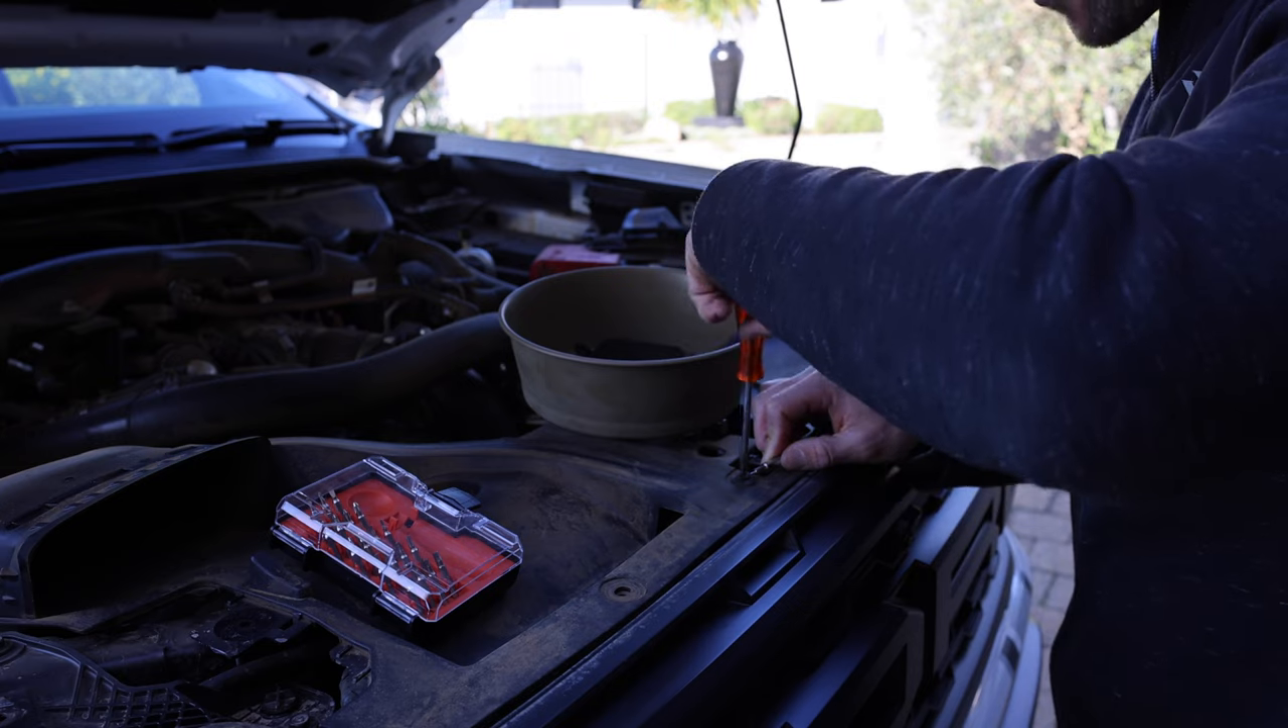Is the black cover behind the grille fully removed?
No.